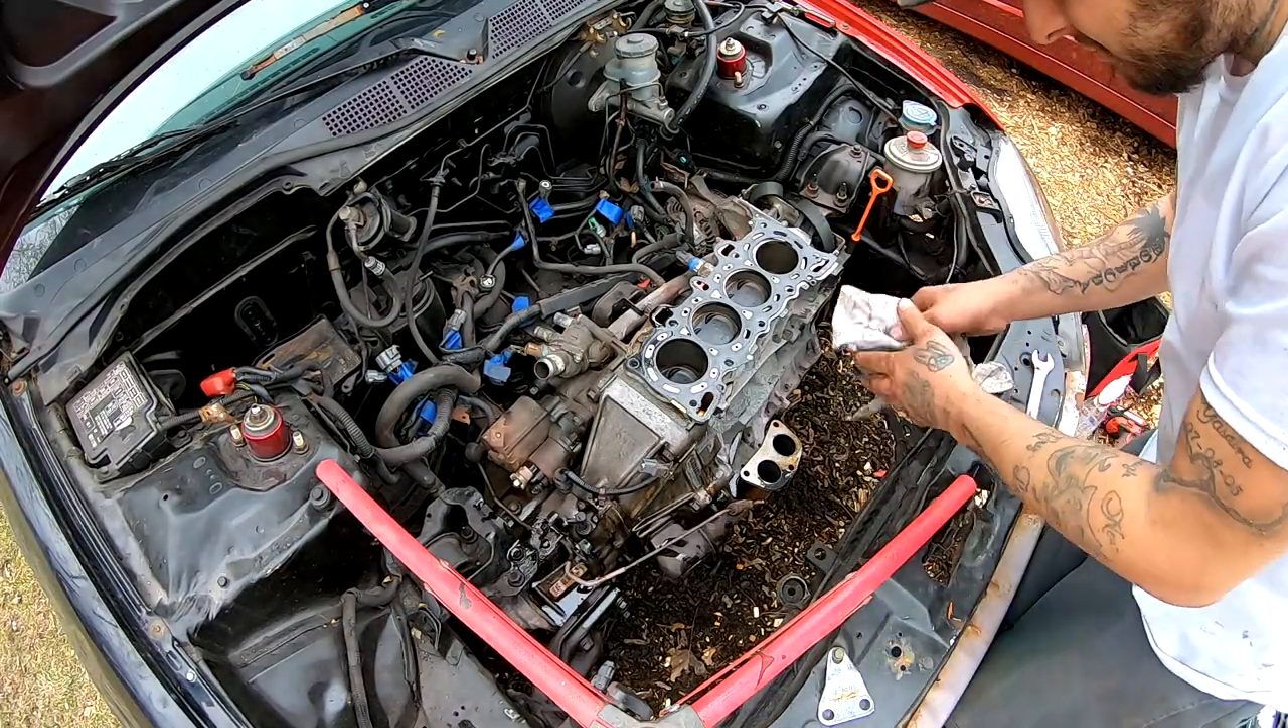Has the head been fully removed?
Yes.